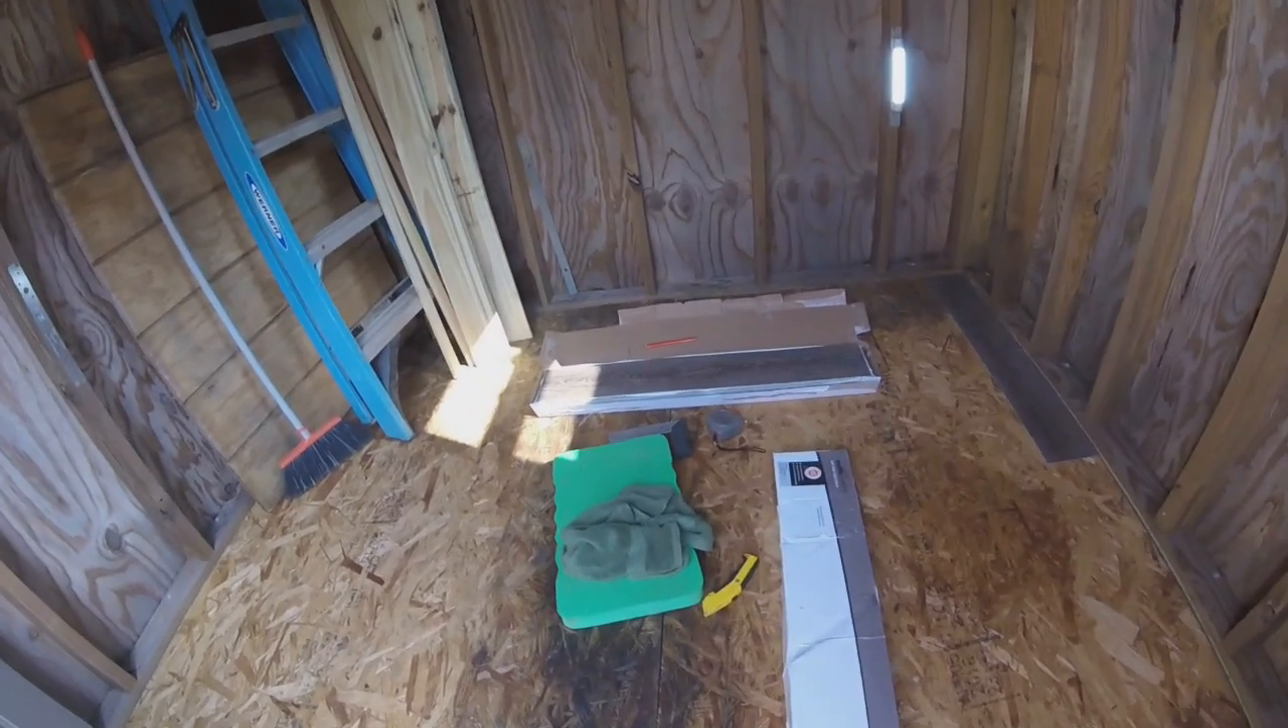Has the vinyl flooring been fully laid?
No.